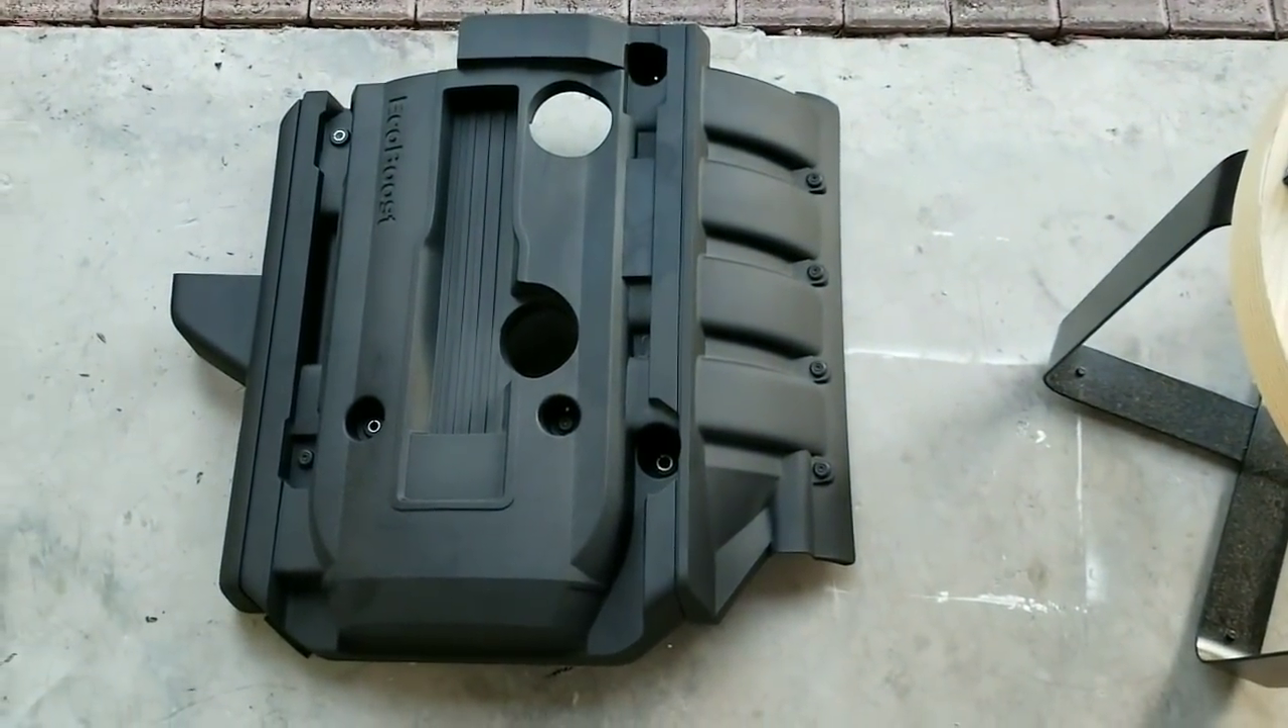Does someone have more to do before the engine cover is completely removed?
No.